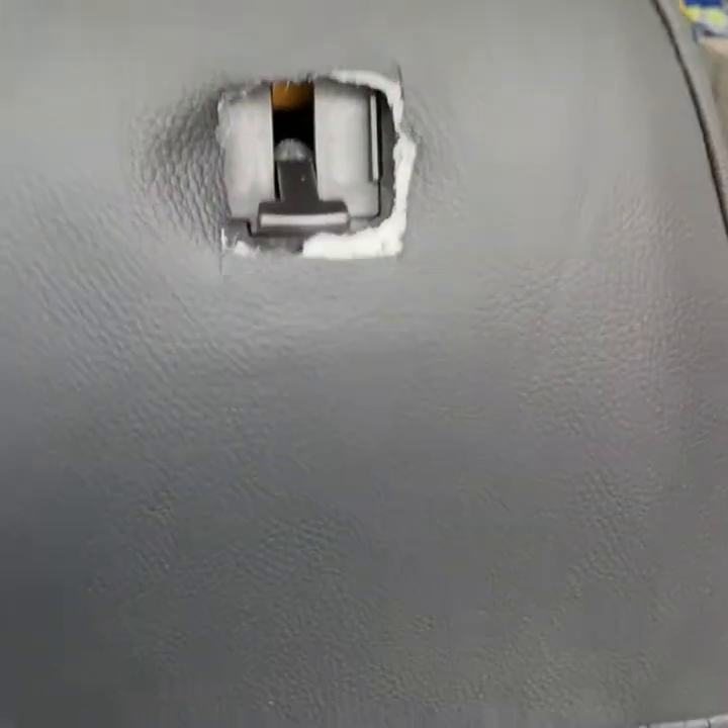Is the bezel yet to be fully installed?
Yes.